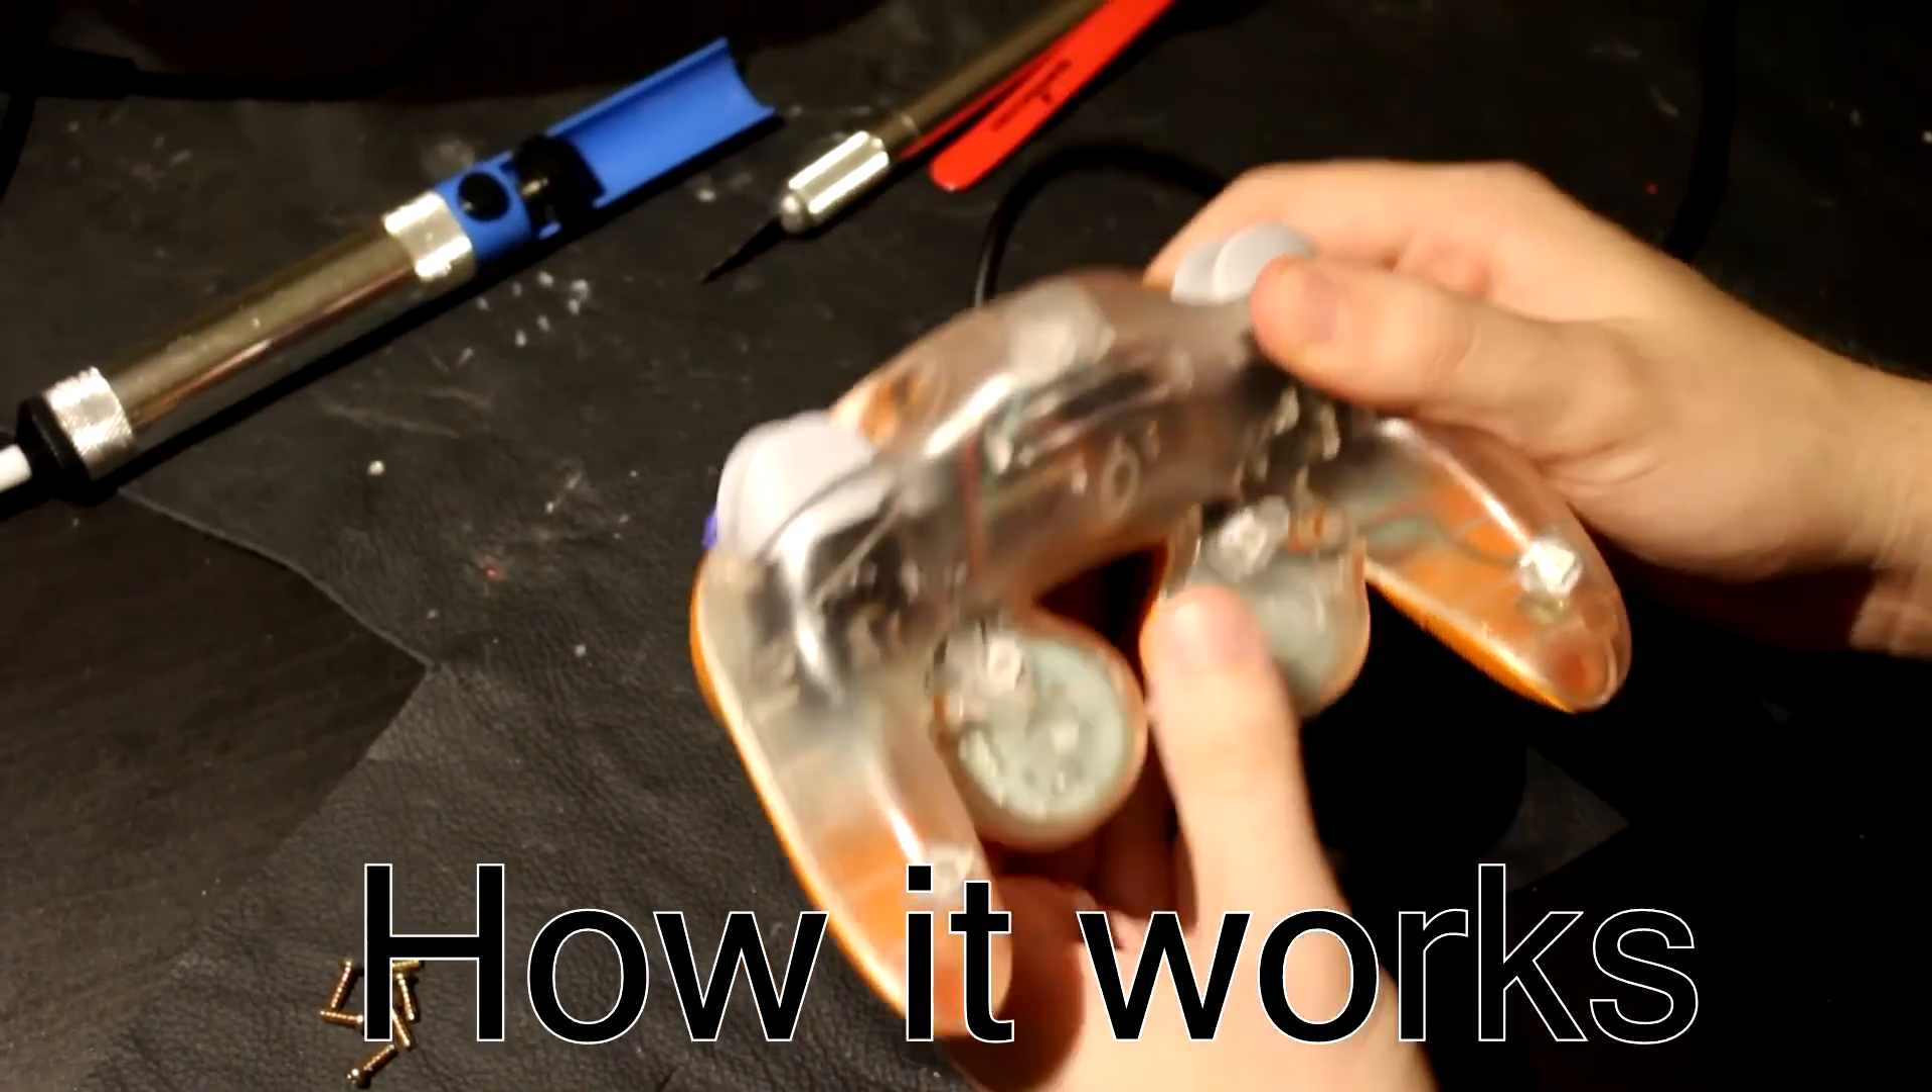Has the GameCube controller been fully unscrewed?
Yes.